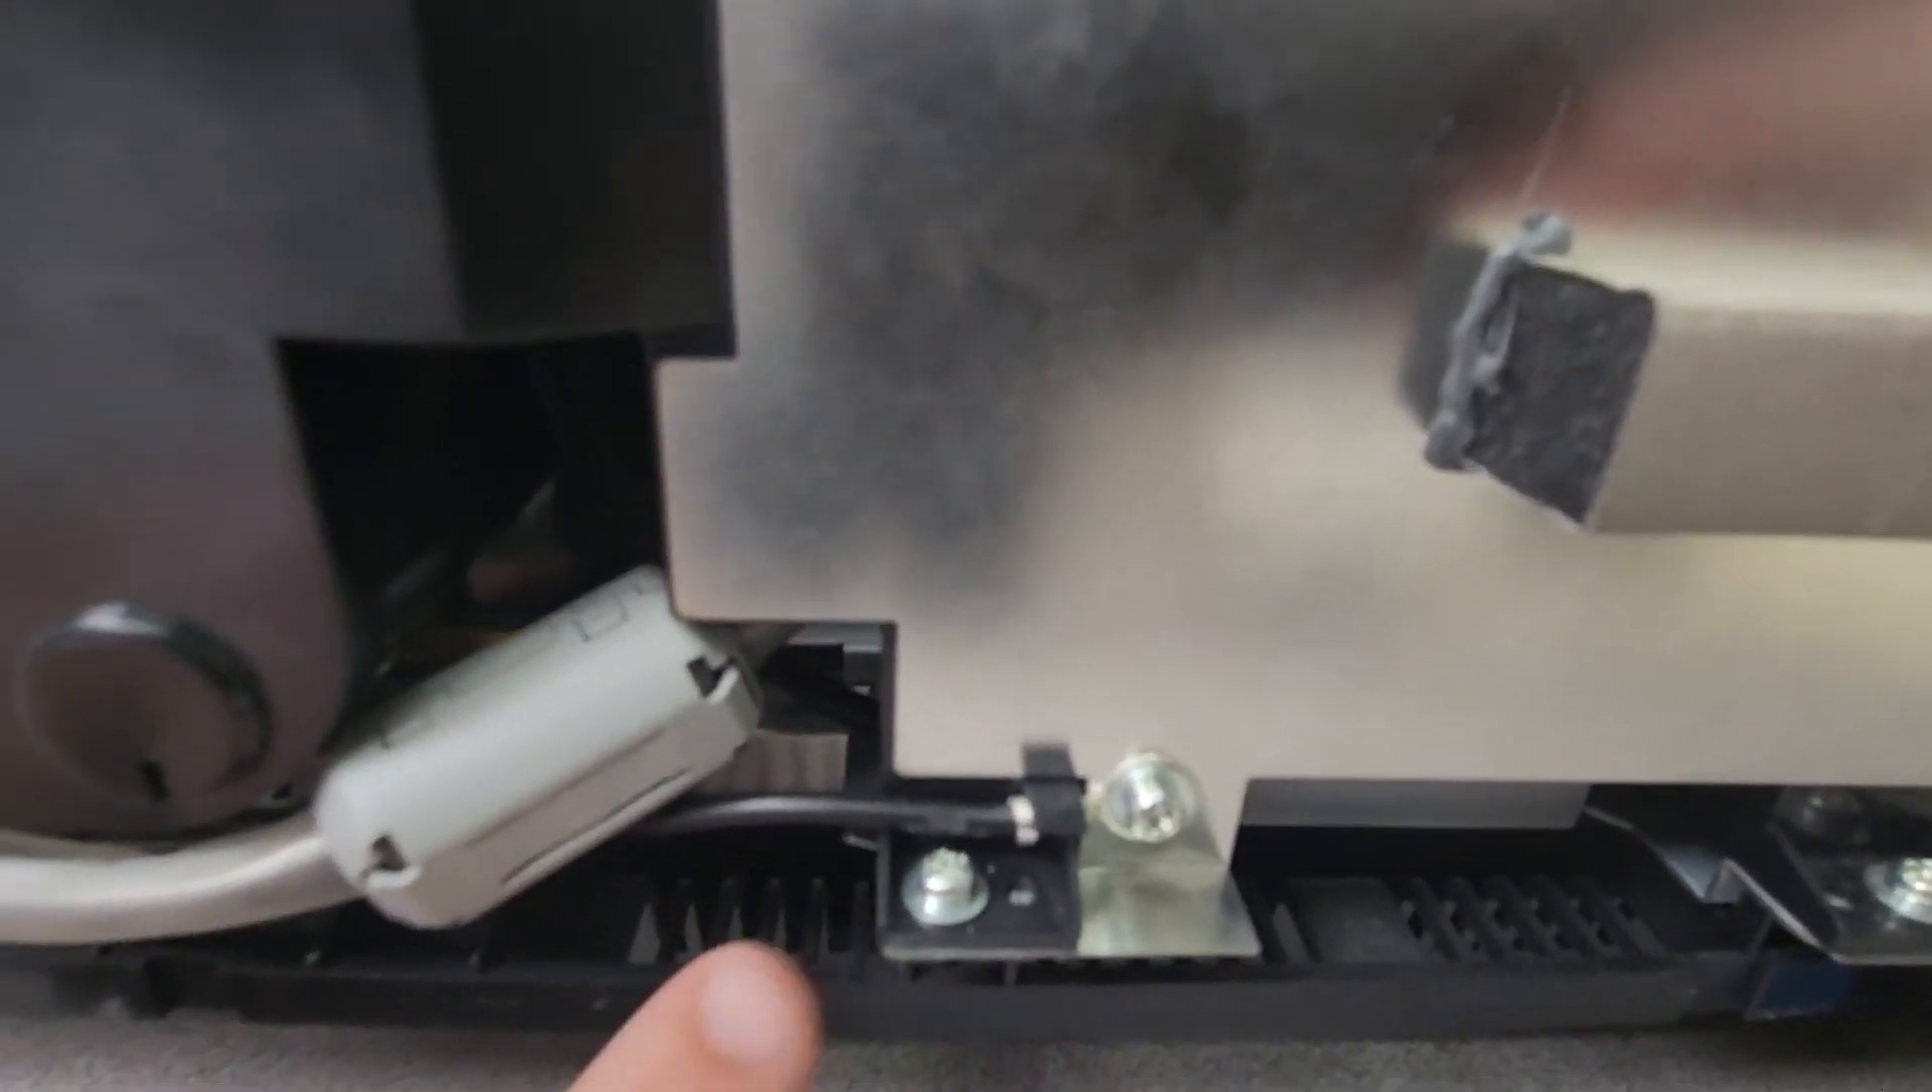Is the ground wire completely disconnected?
No.